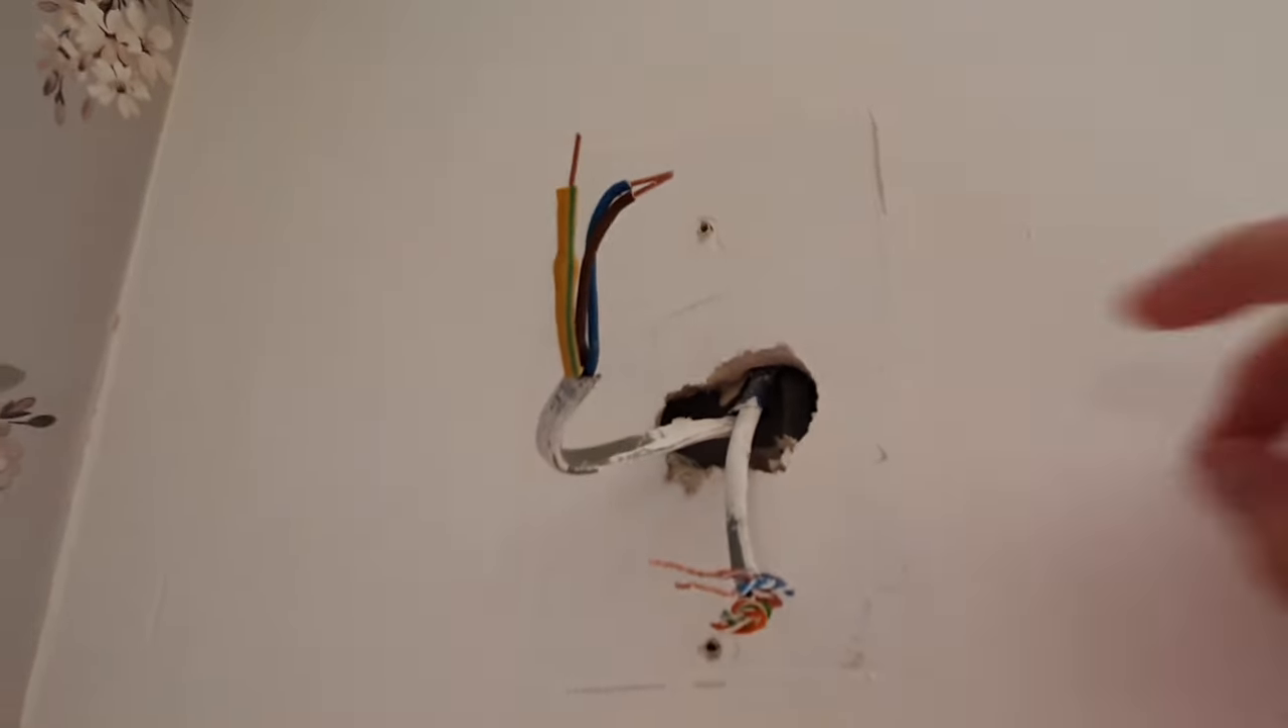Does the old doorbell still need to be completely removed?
No.